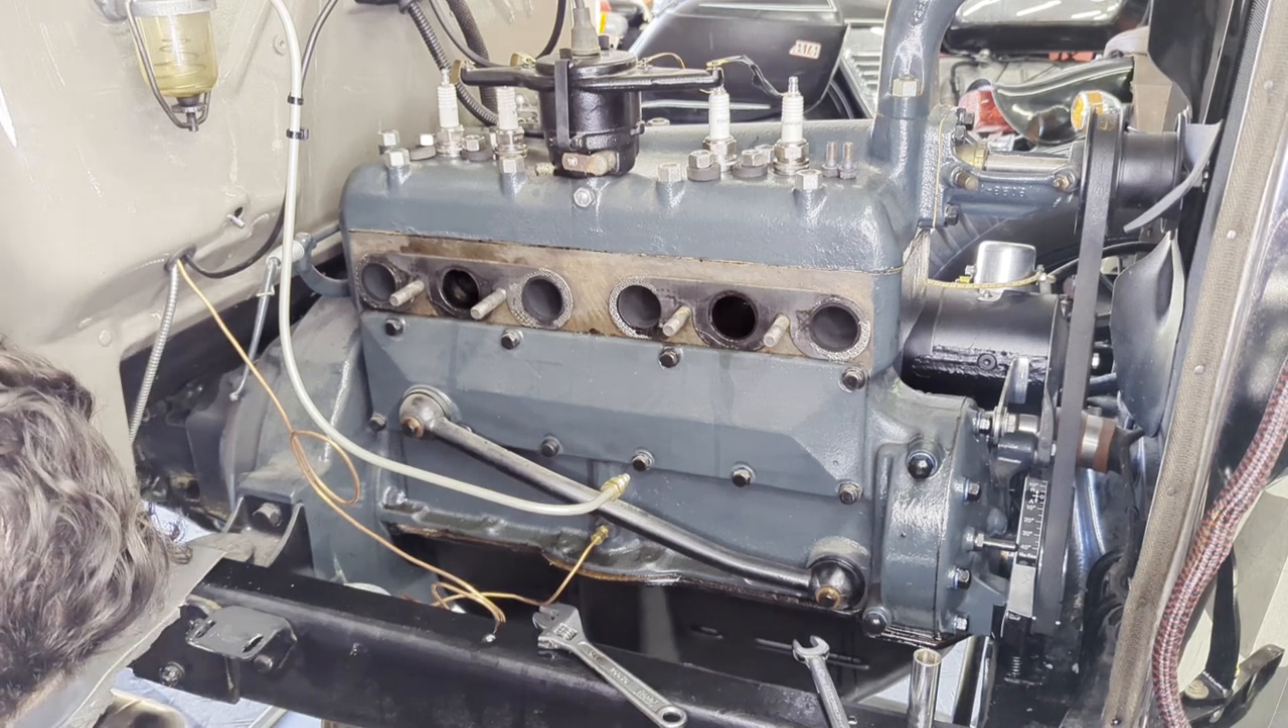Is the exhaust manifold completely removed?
Yes.